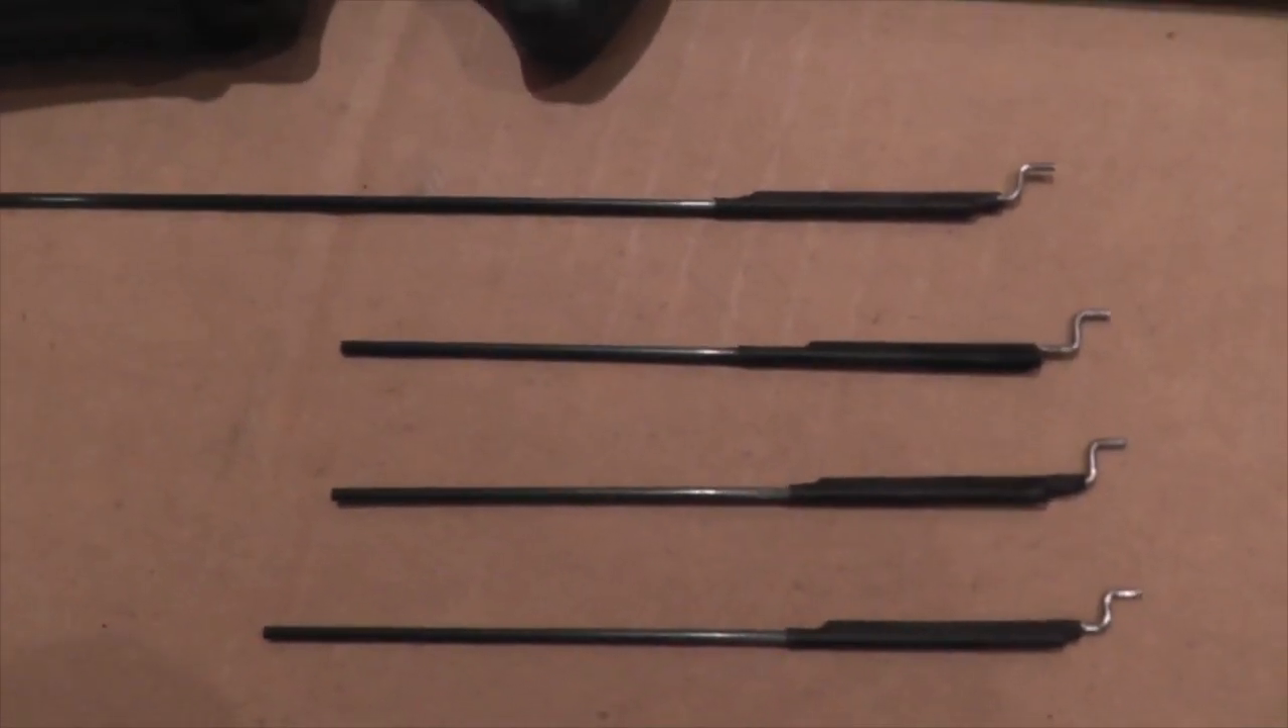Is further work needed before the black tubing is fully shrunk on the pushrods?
No.